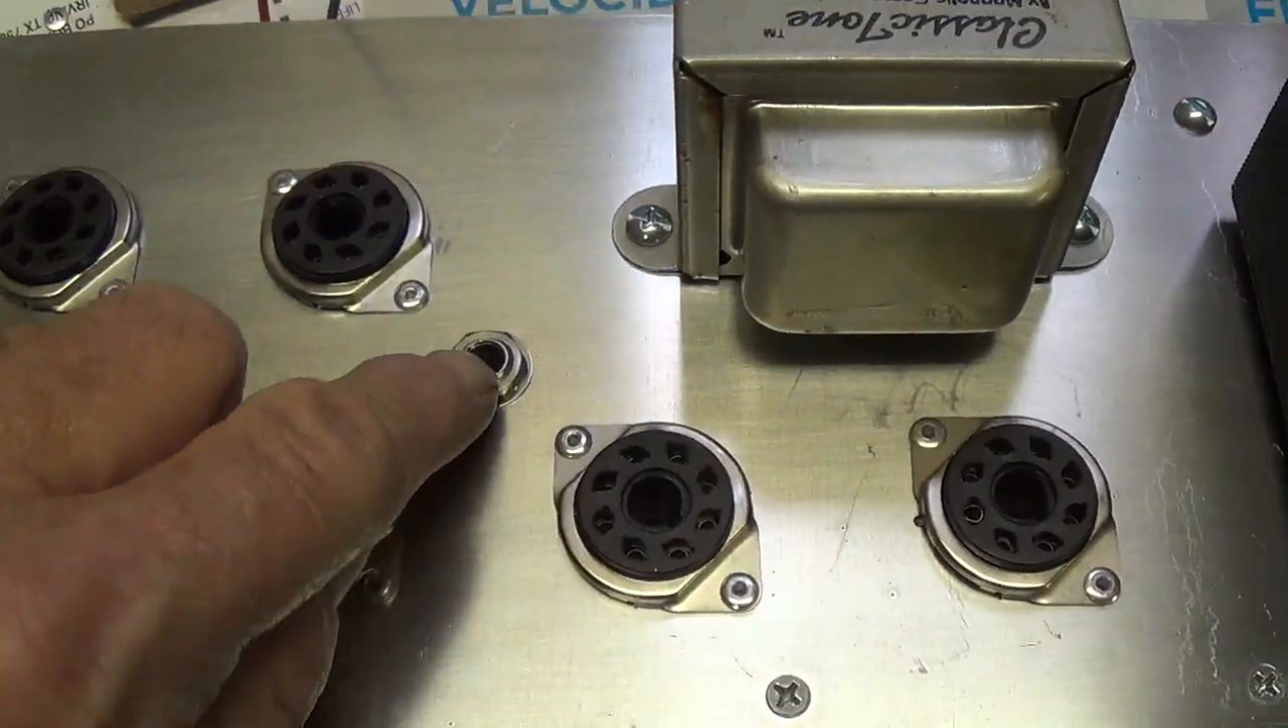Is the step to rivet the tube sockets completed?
Yes.